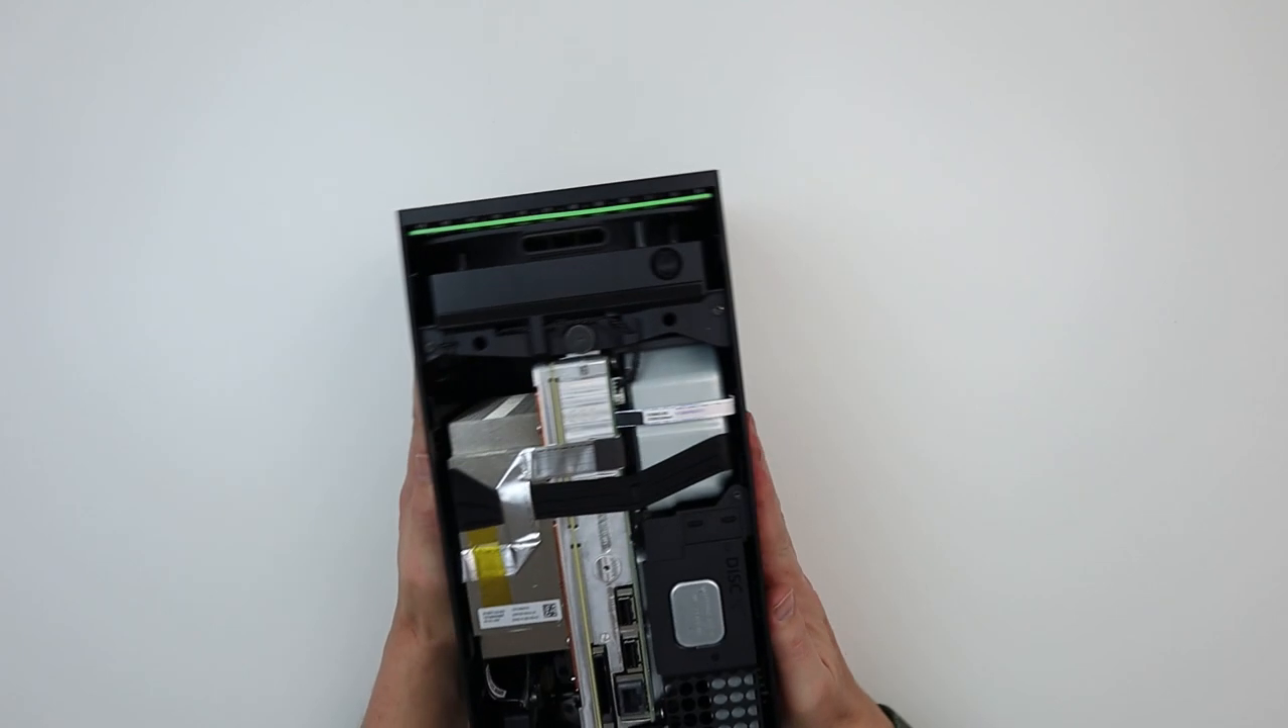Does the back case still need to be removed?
No.